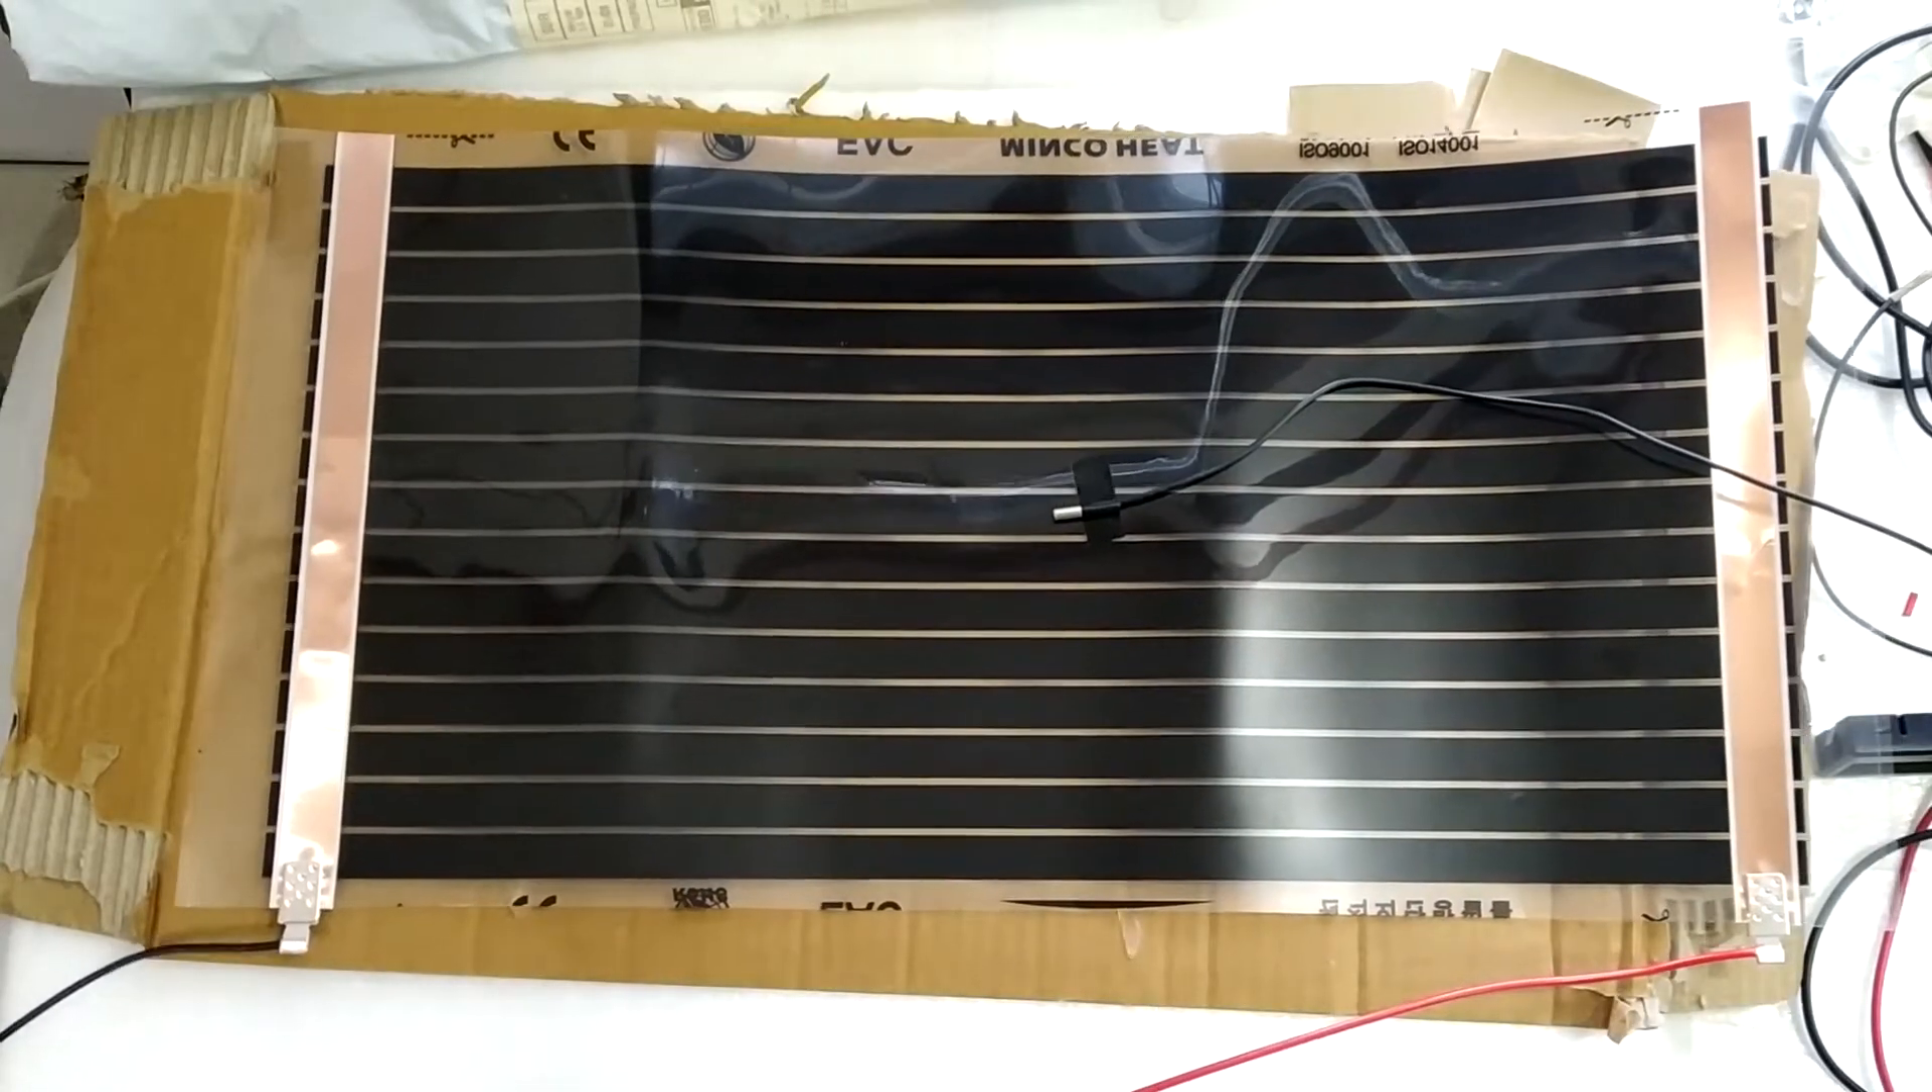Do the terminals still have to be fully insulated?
Yes.